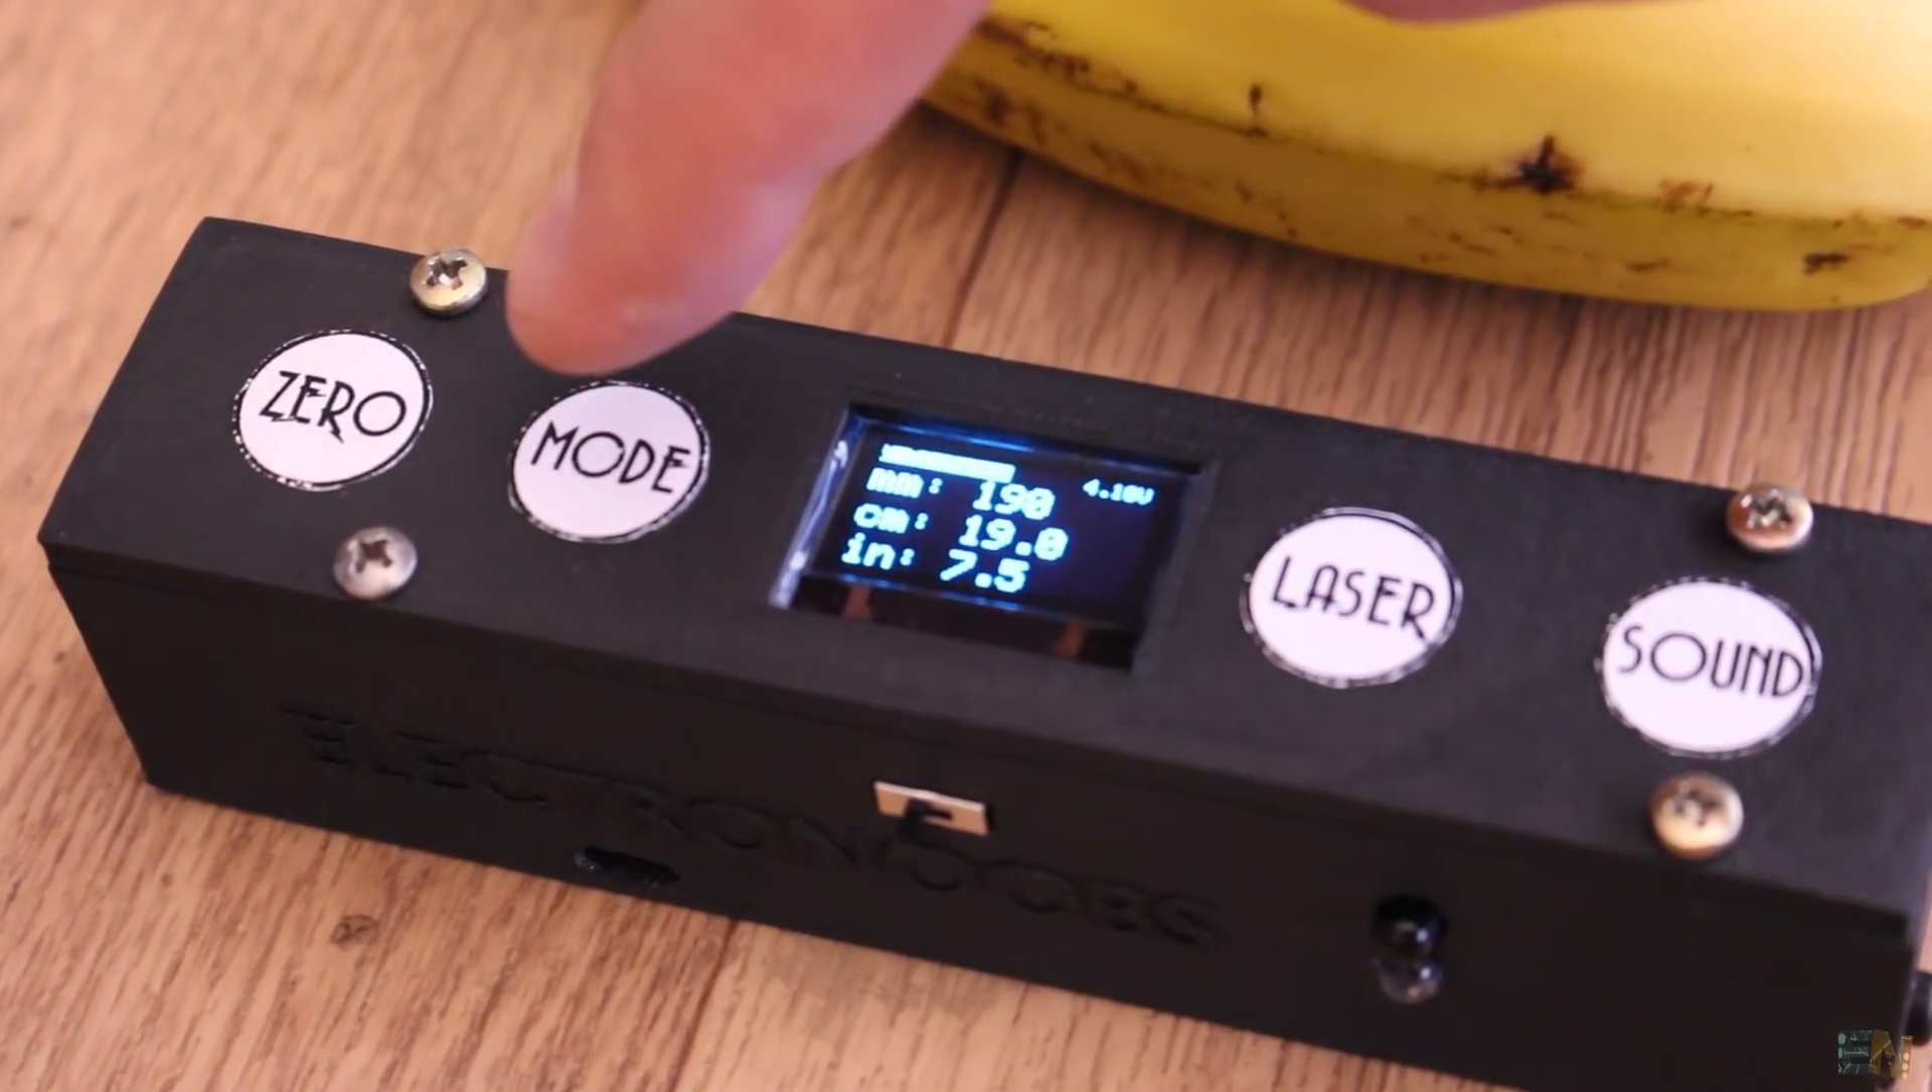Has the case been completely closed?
Yes.